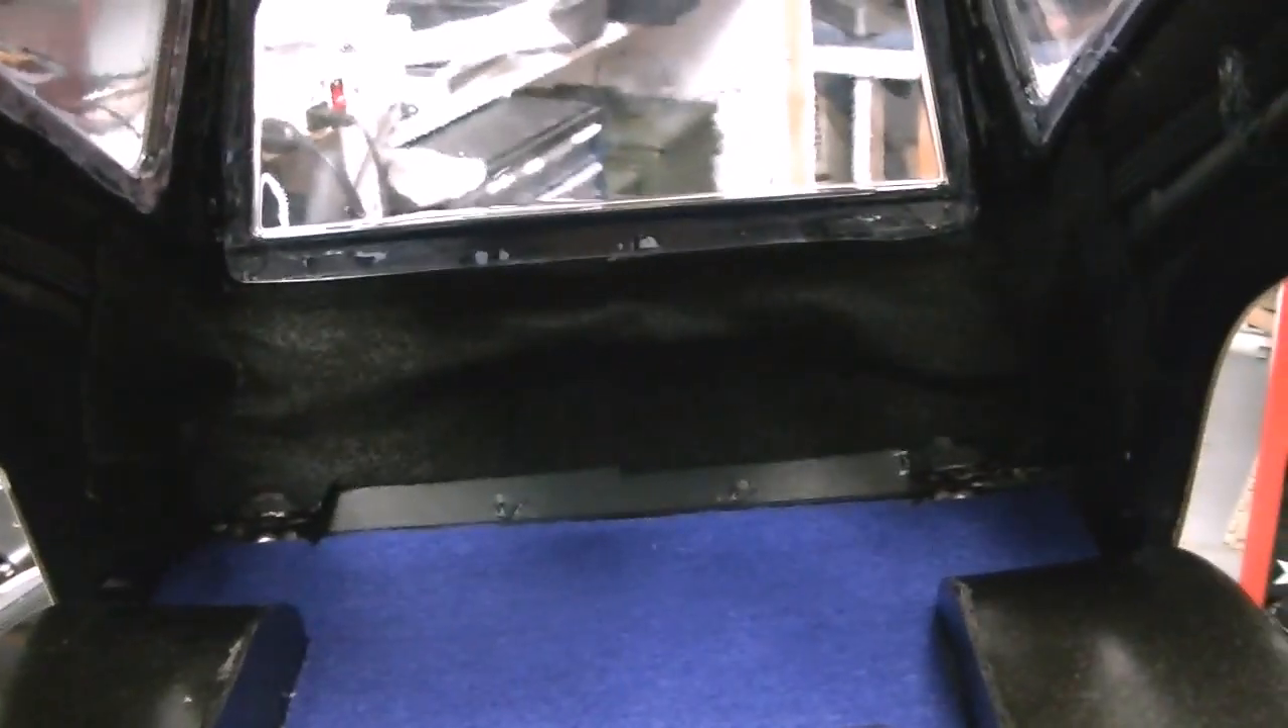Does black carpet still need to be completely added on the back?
No.